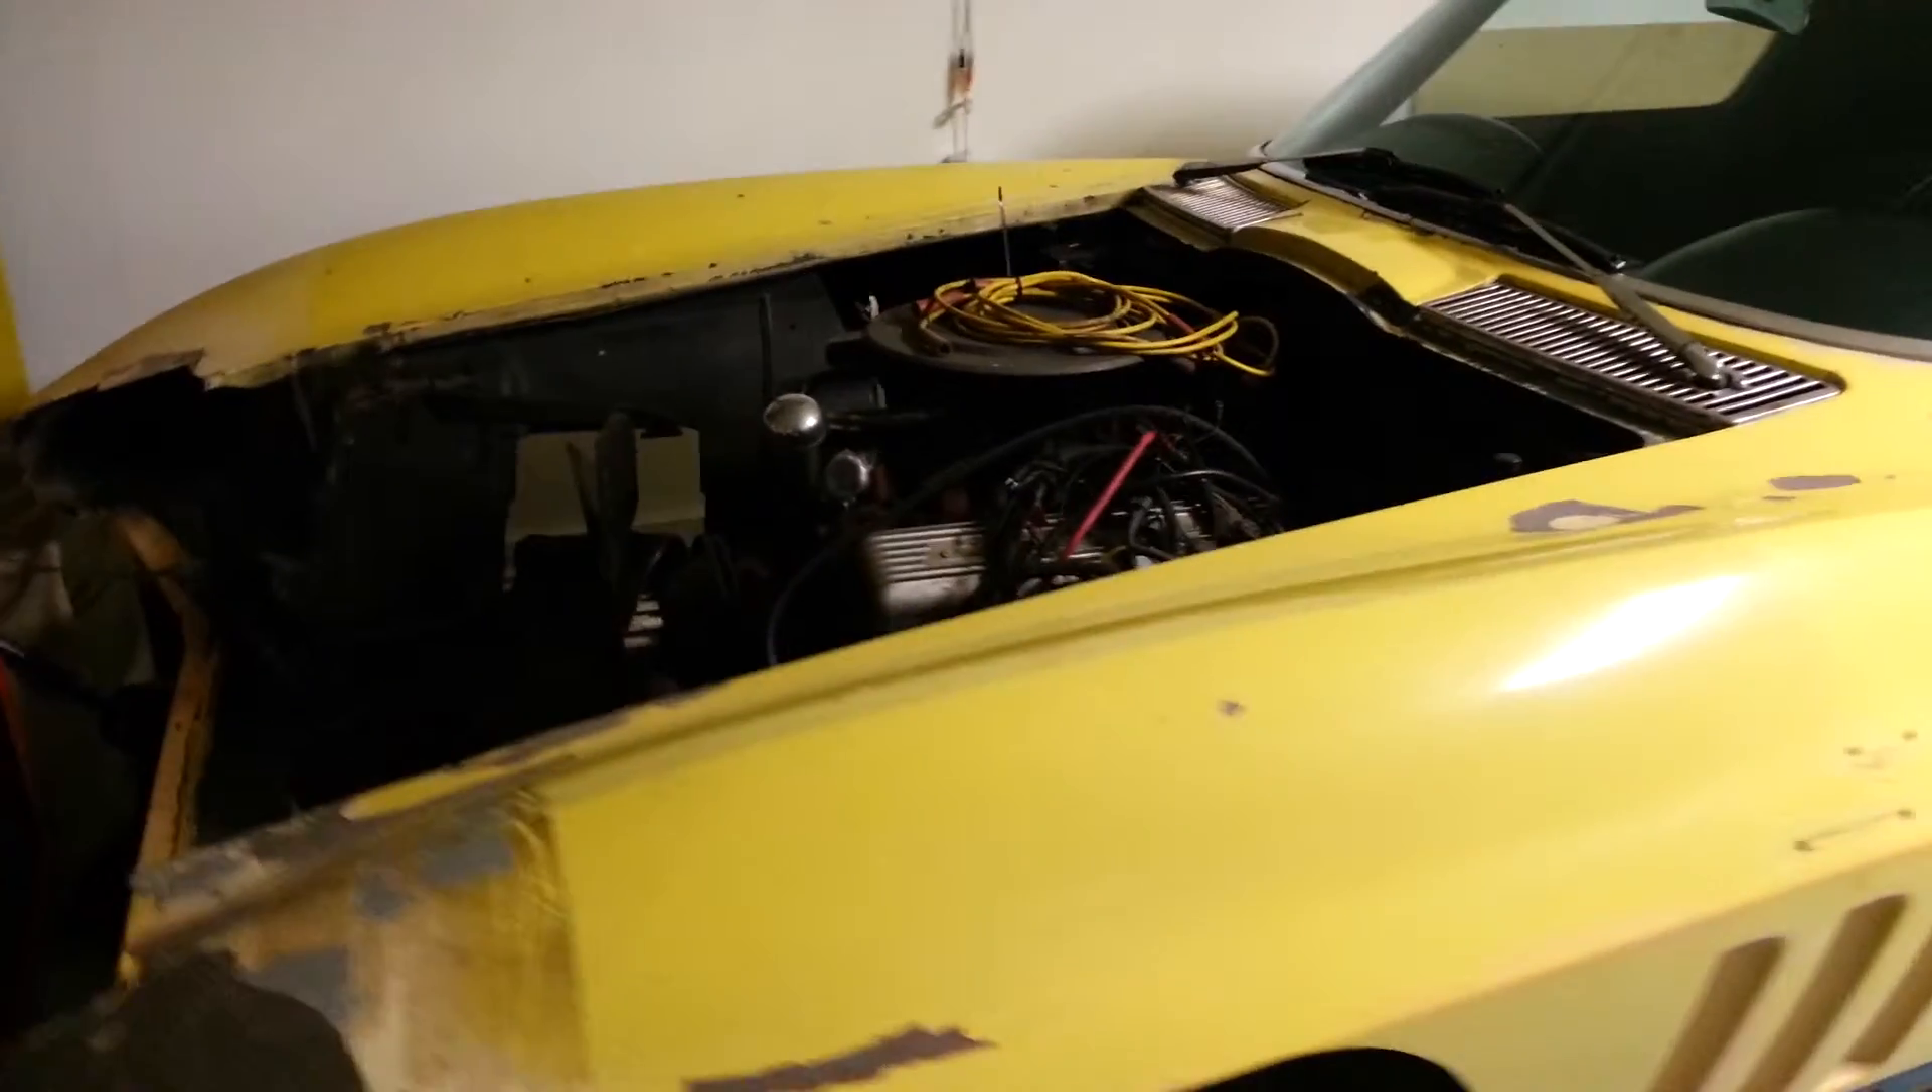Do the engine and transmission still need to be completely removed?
Yes.